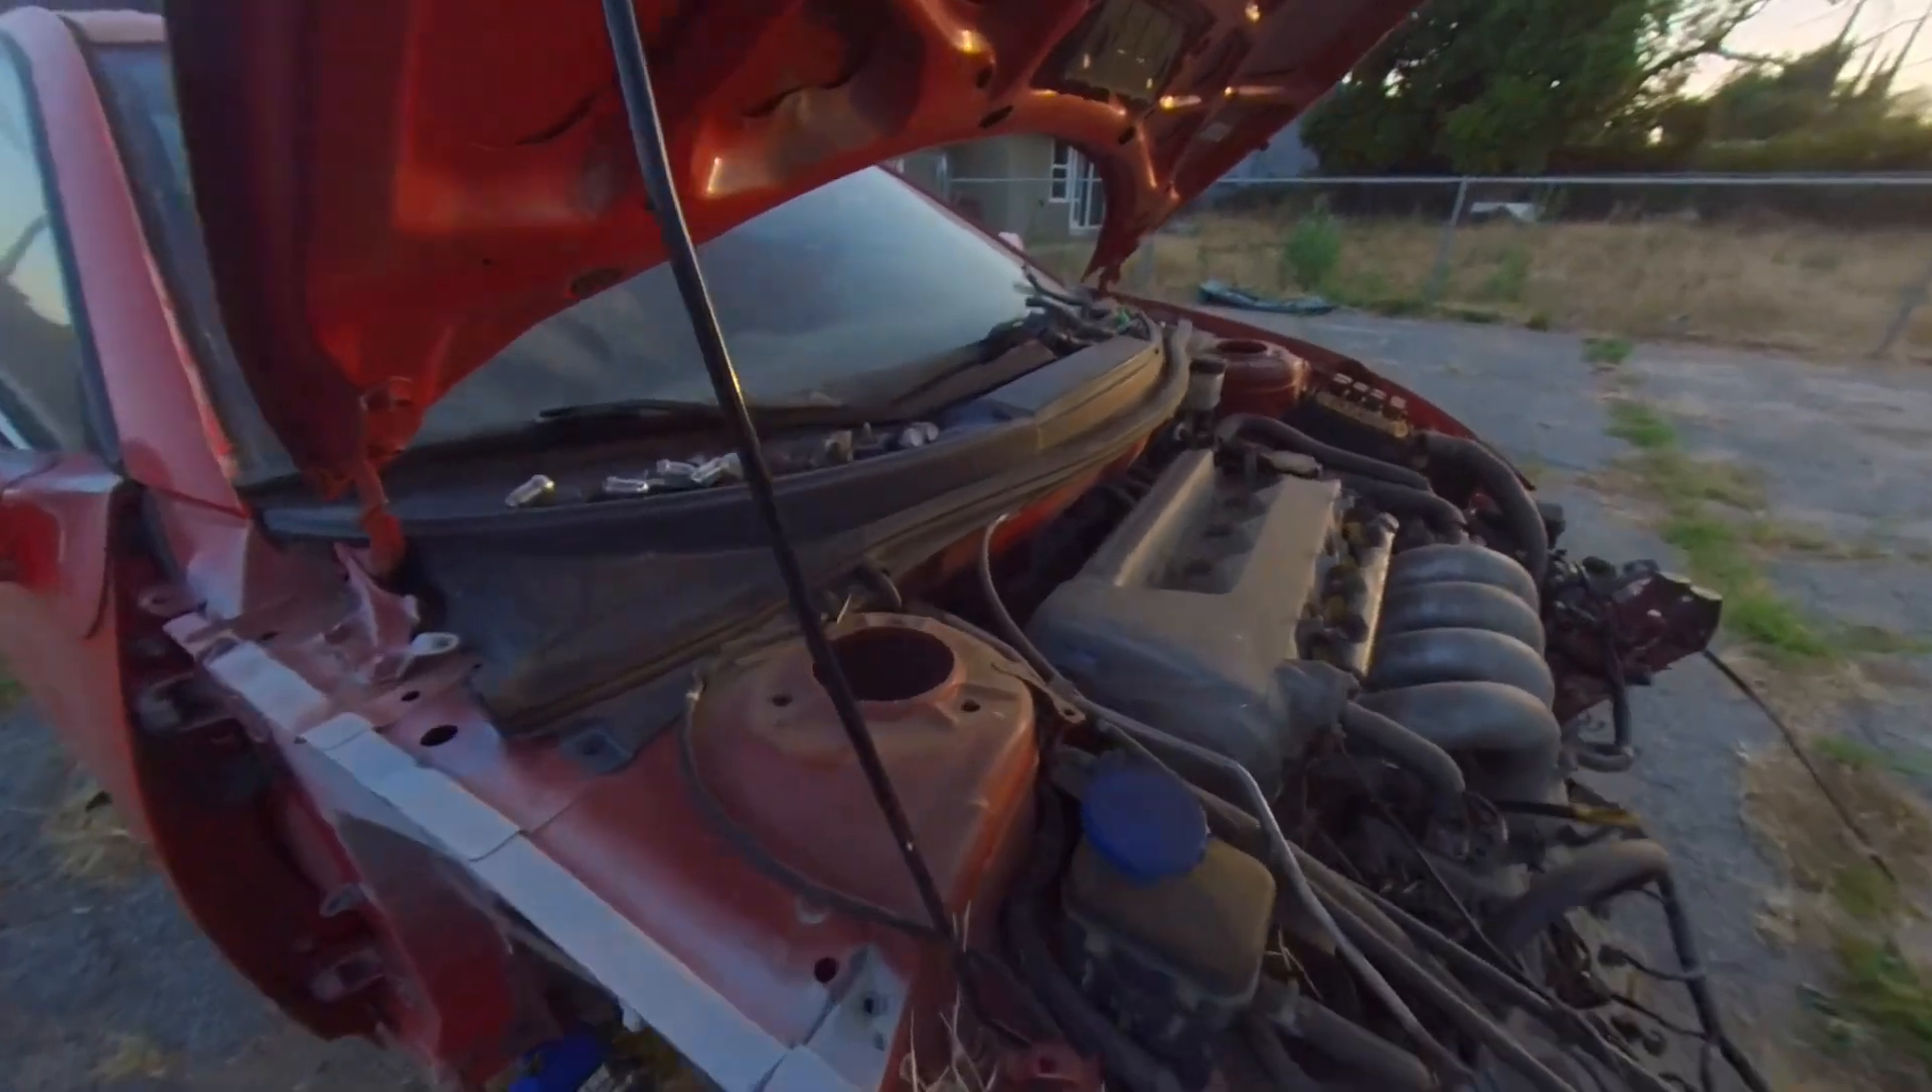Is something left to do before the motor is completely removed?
Yes.